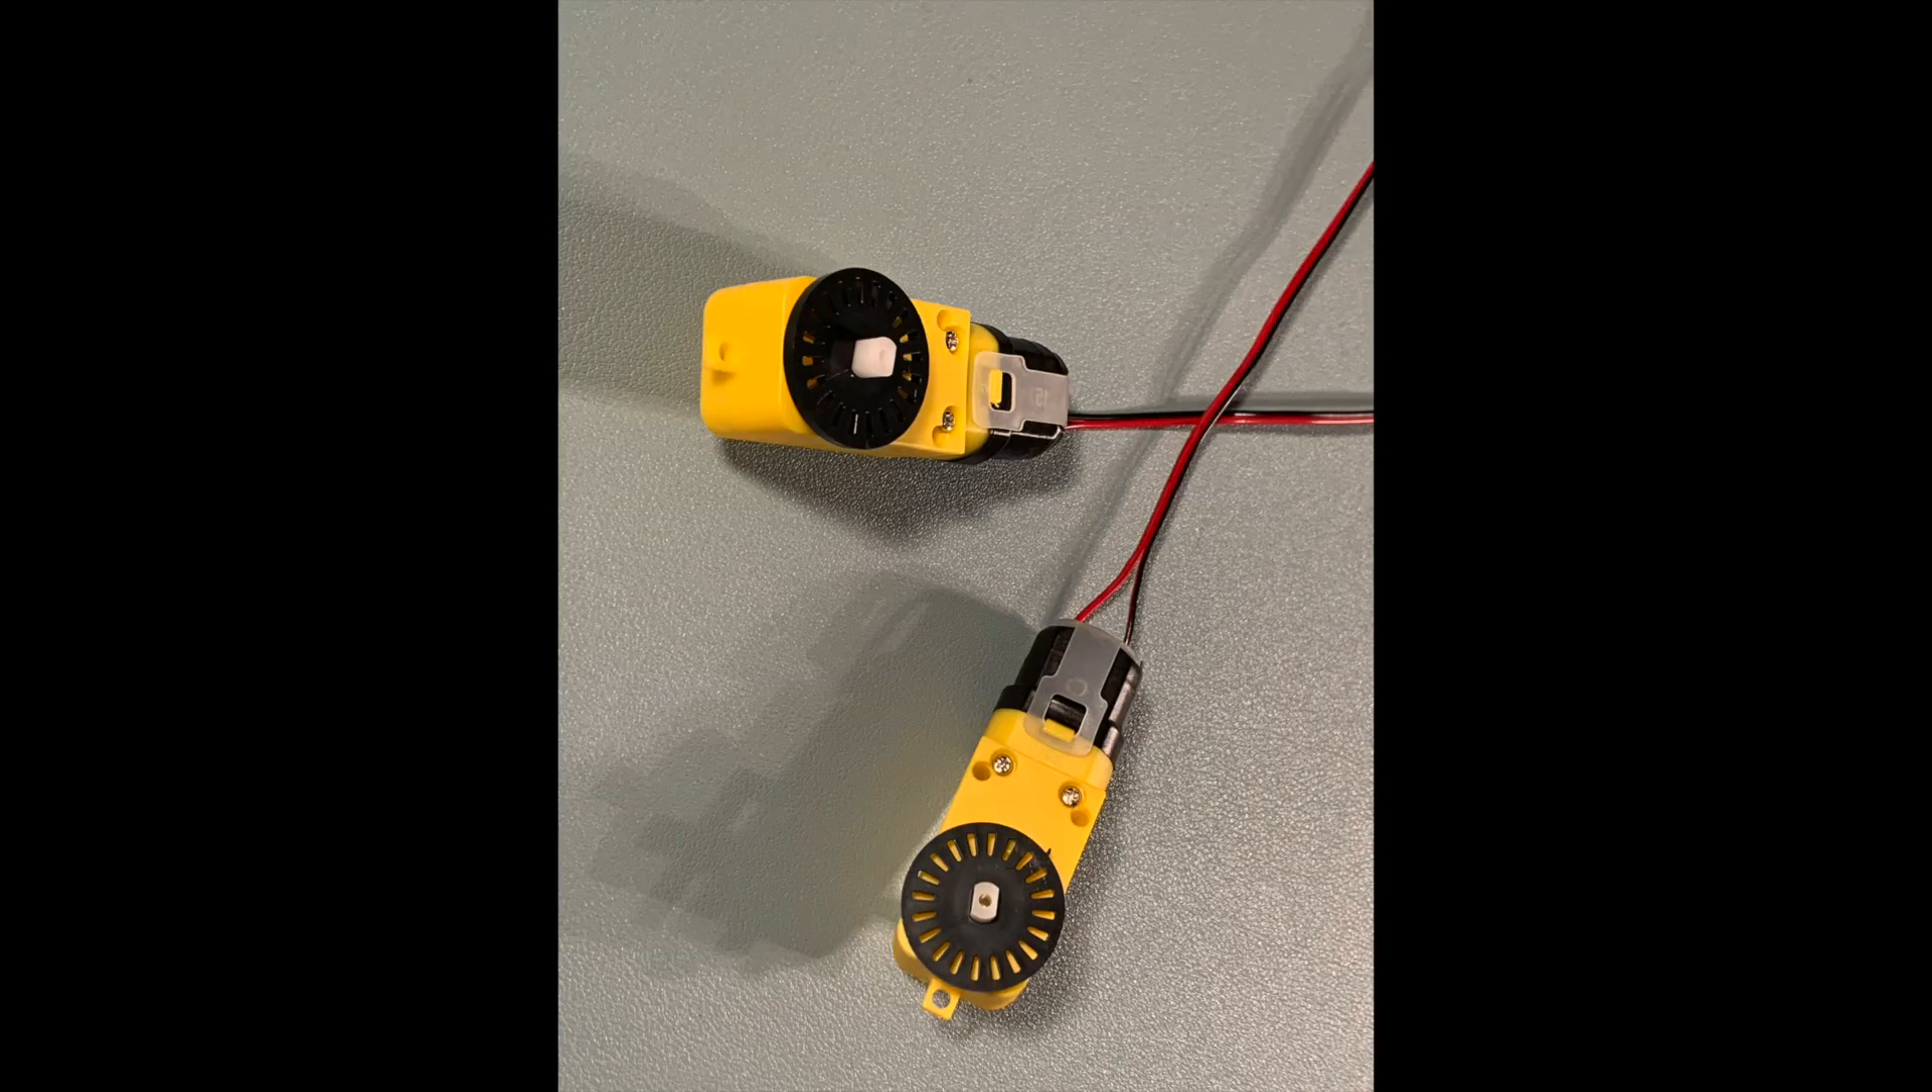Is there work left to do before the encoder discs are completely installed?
No.